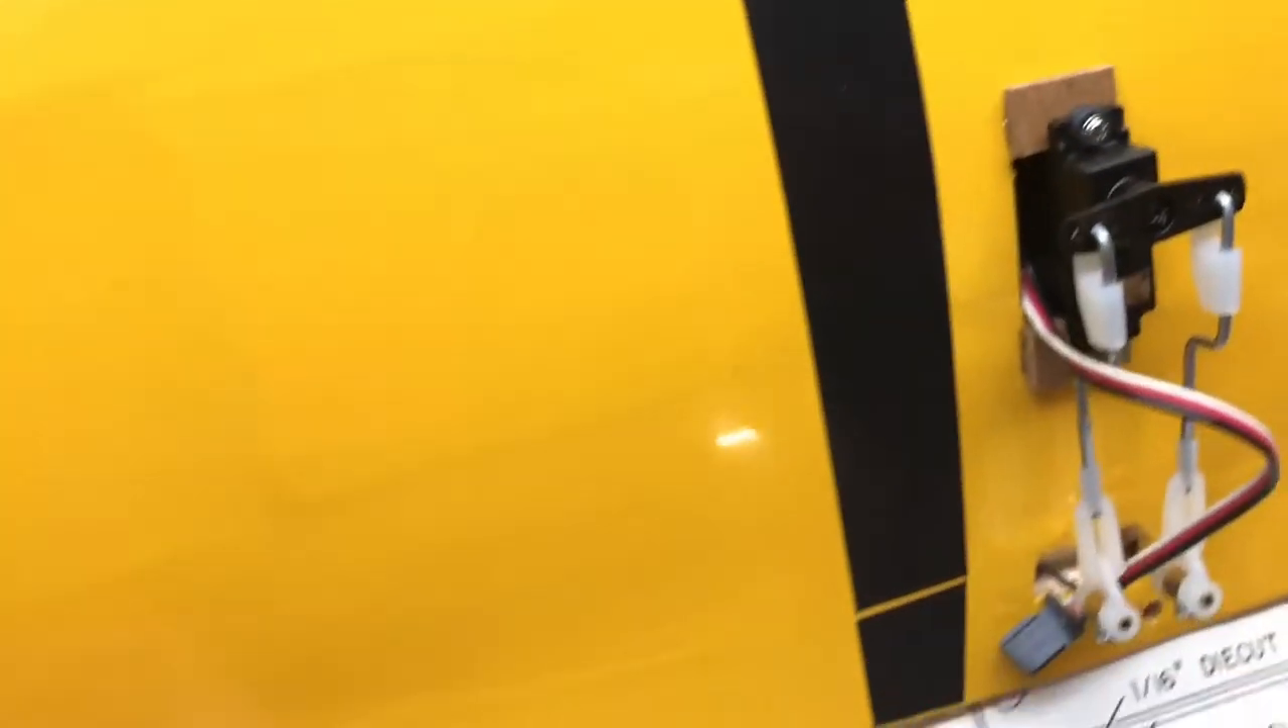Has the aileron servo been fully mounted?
Yes.